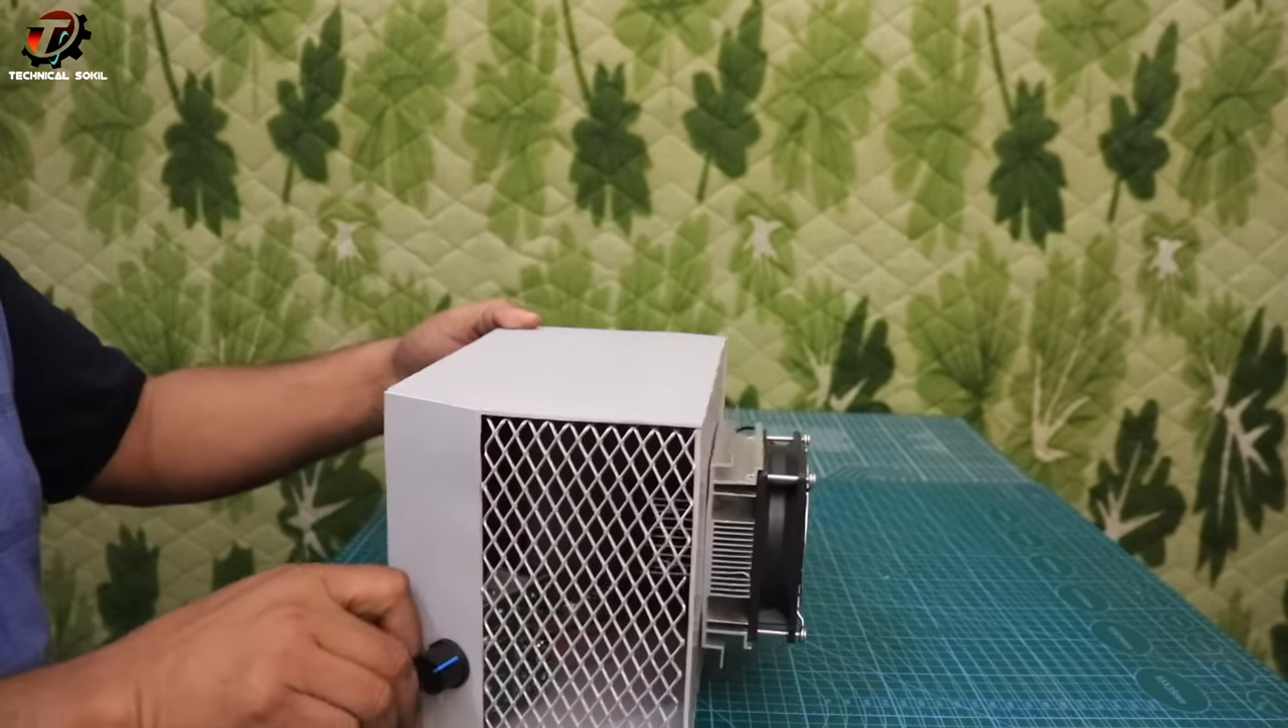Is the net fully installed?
Yes.